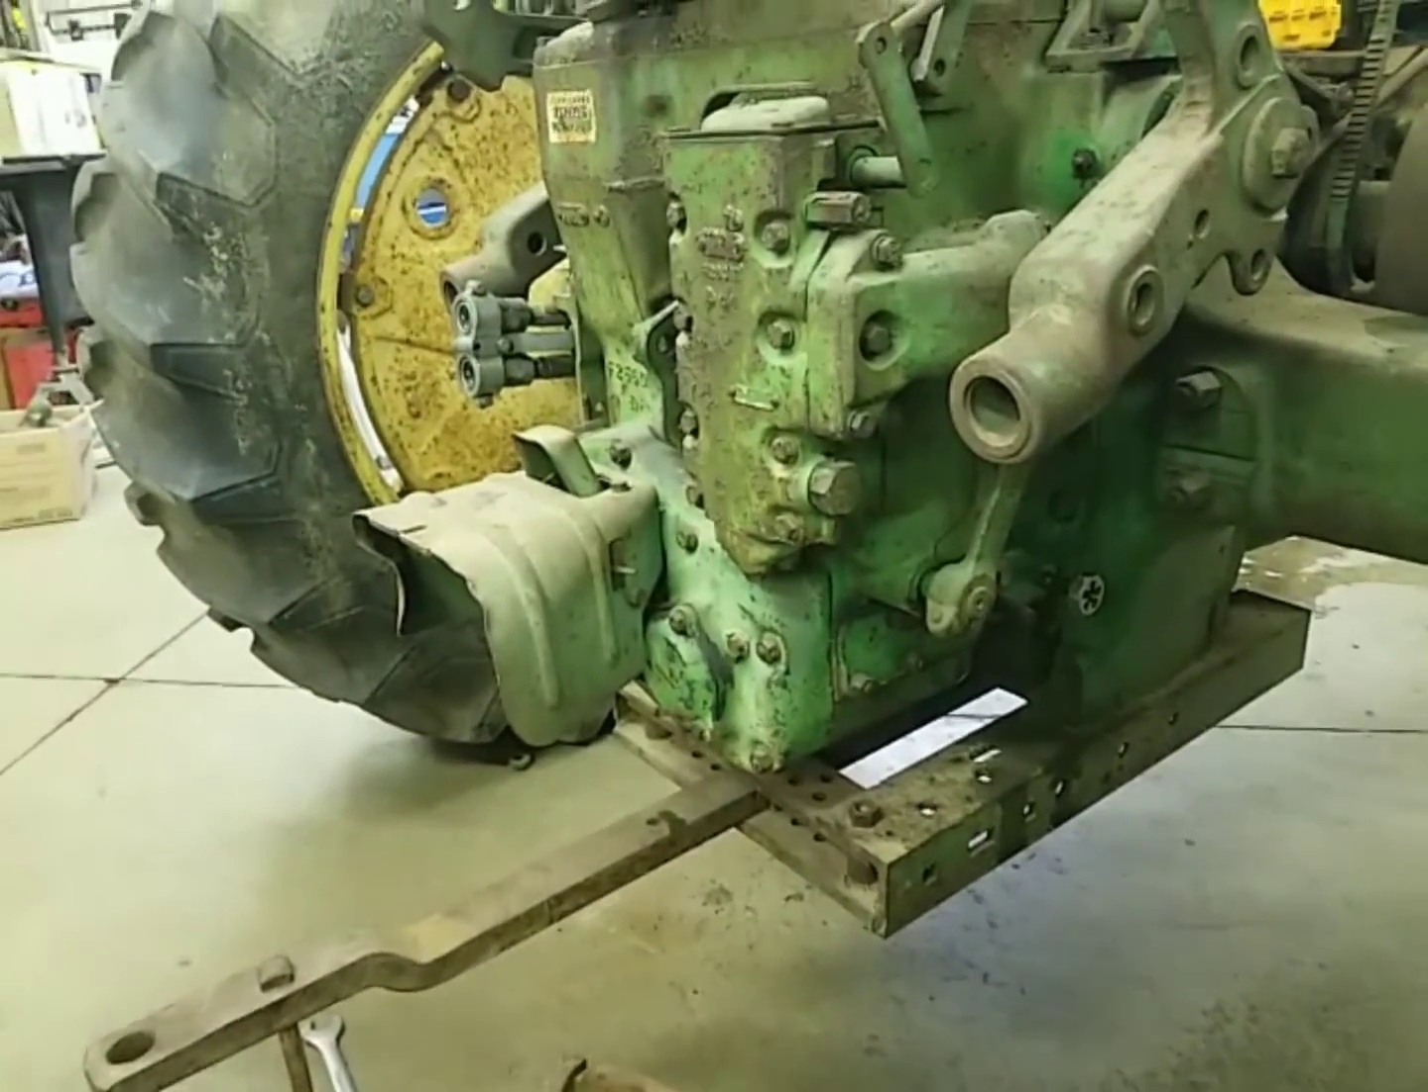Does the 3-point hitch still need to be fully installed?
Yes.